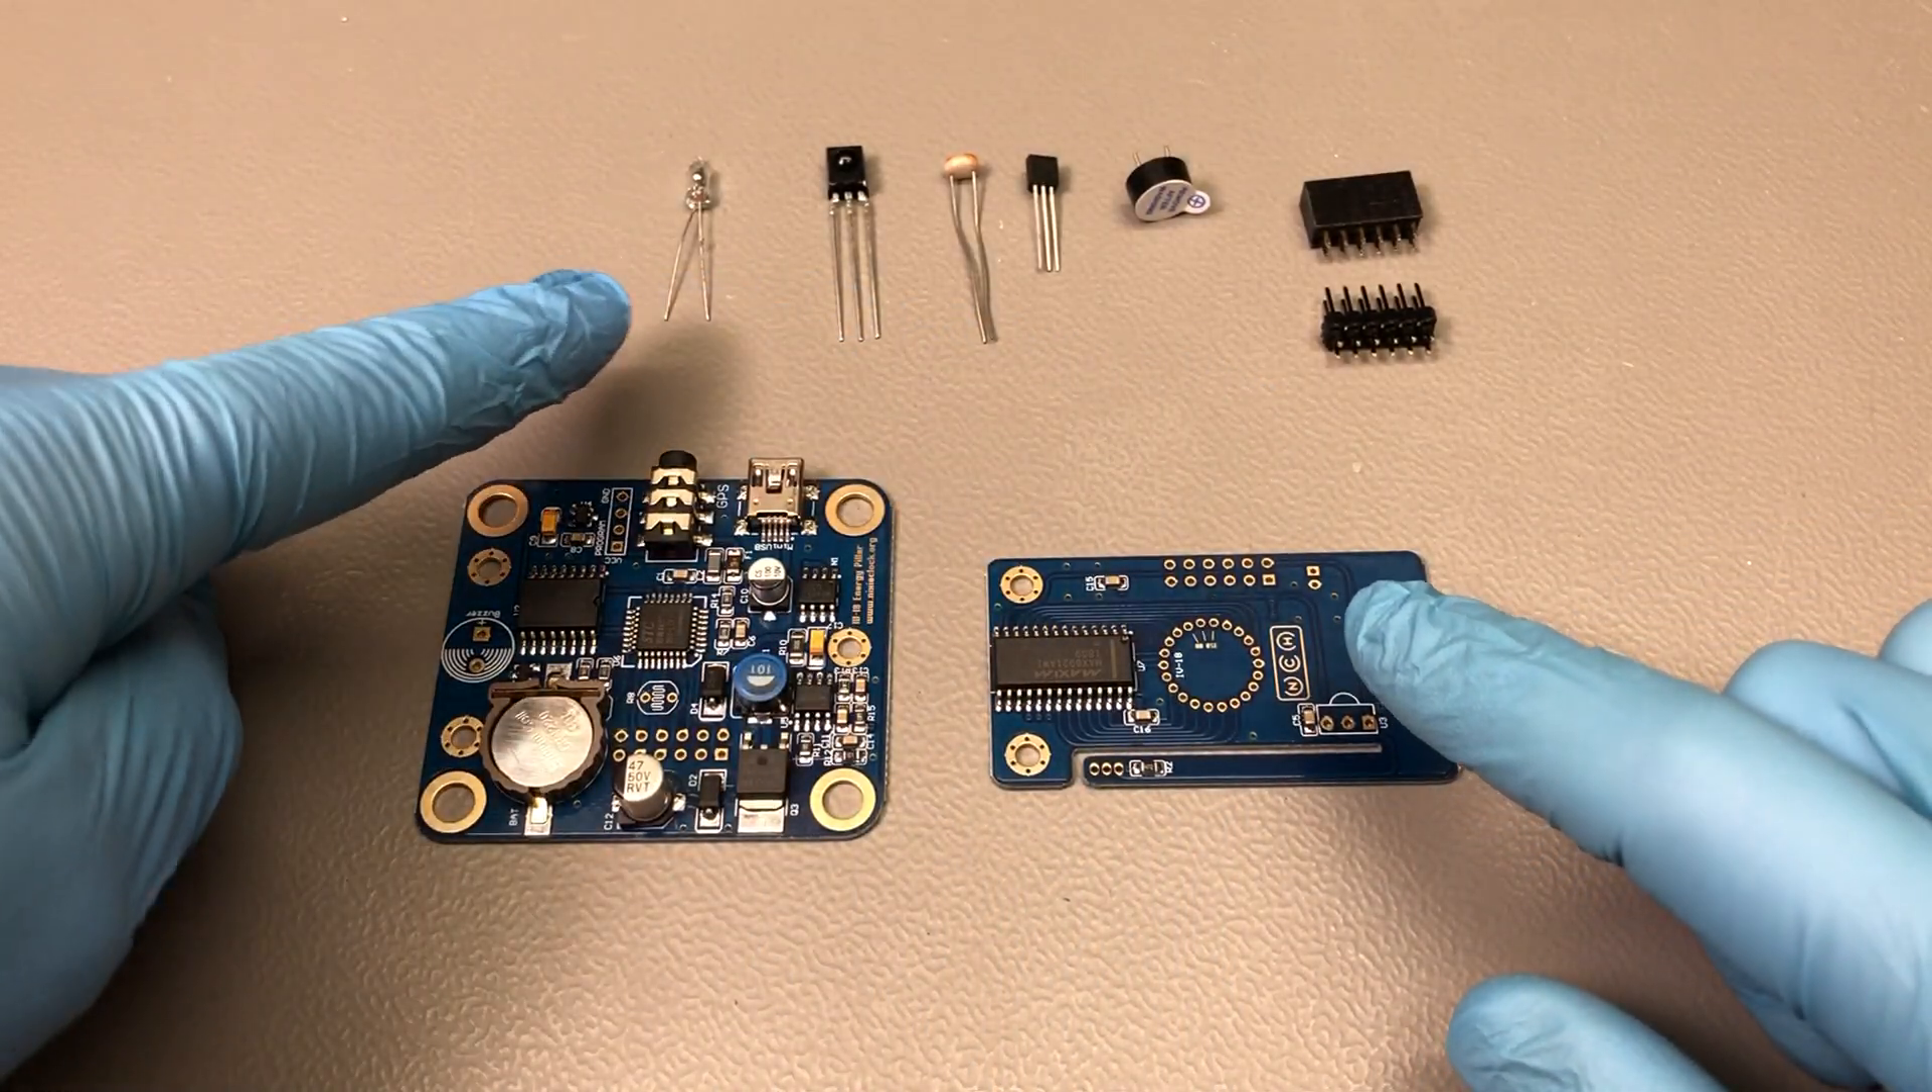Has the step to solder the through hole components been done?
No.